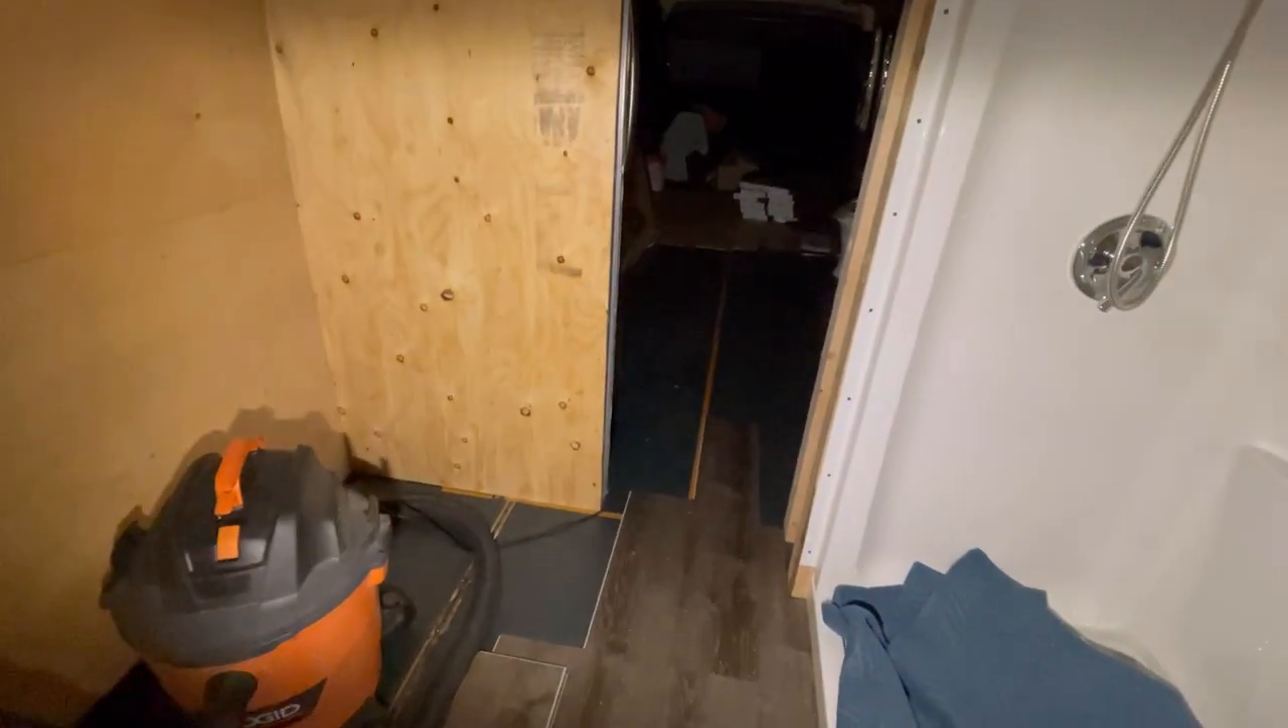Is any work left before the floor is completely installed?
Yes.